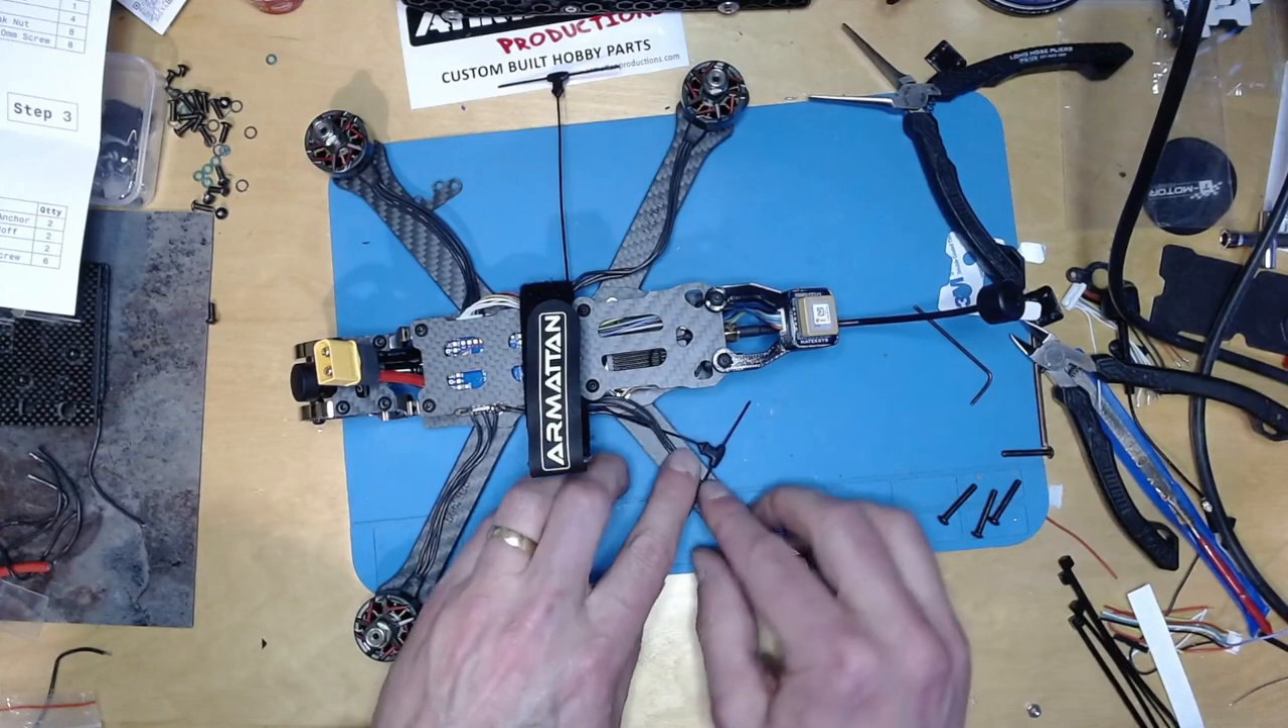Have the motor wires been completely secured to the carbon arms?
No.